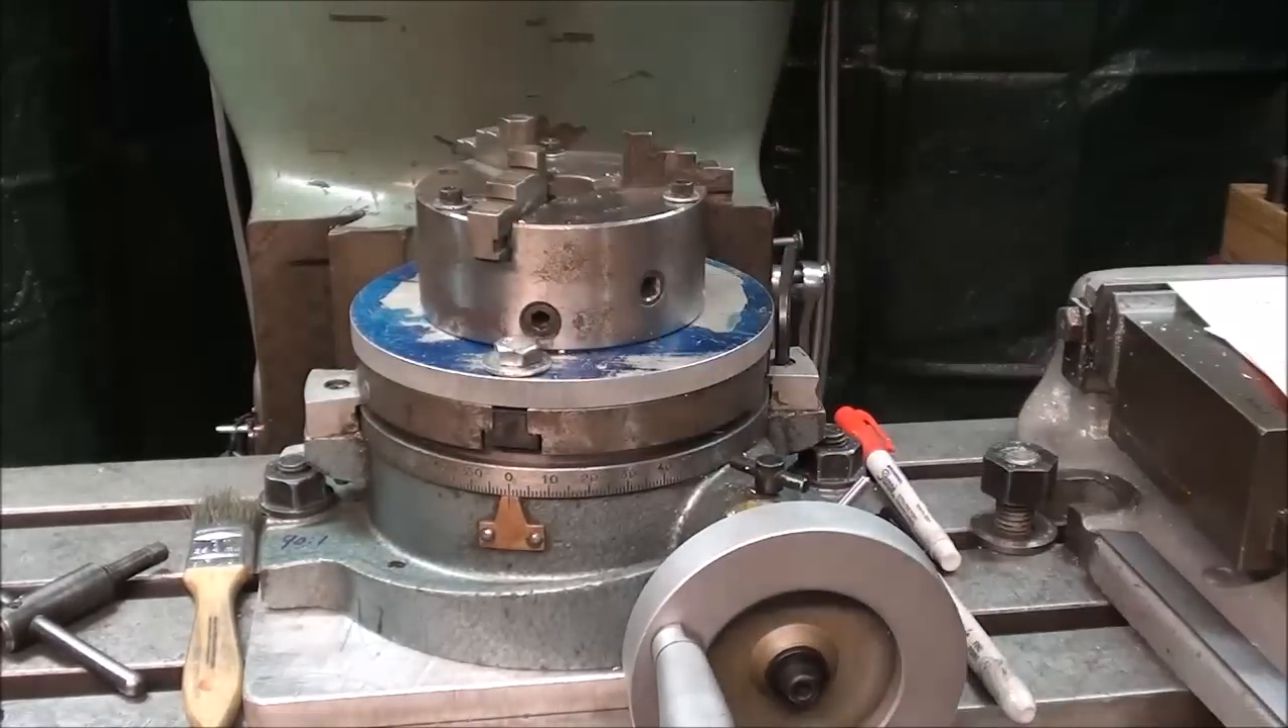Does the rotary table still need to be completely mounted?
No.